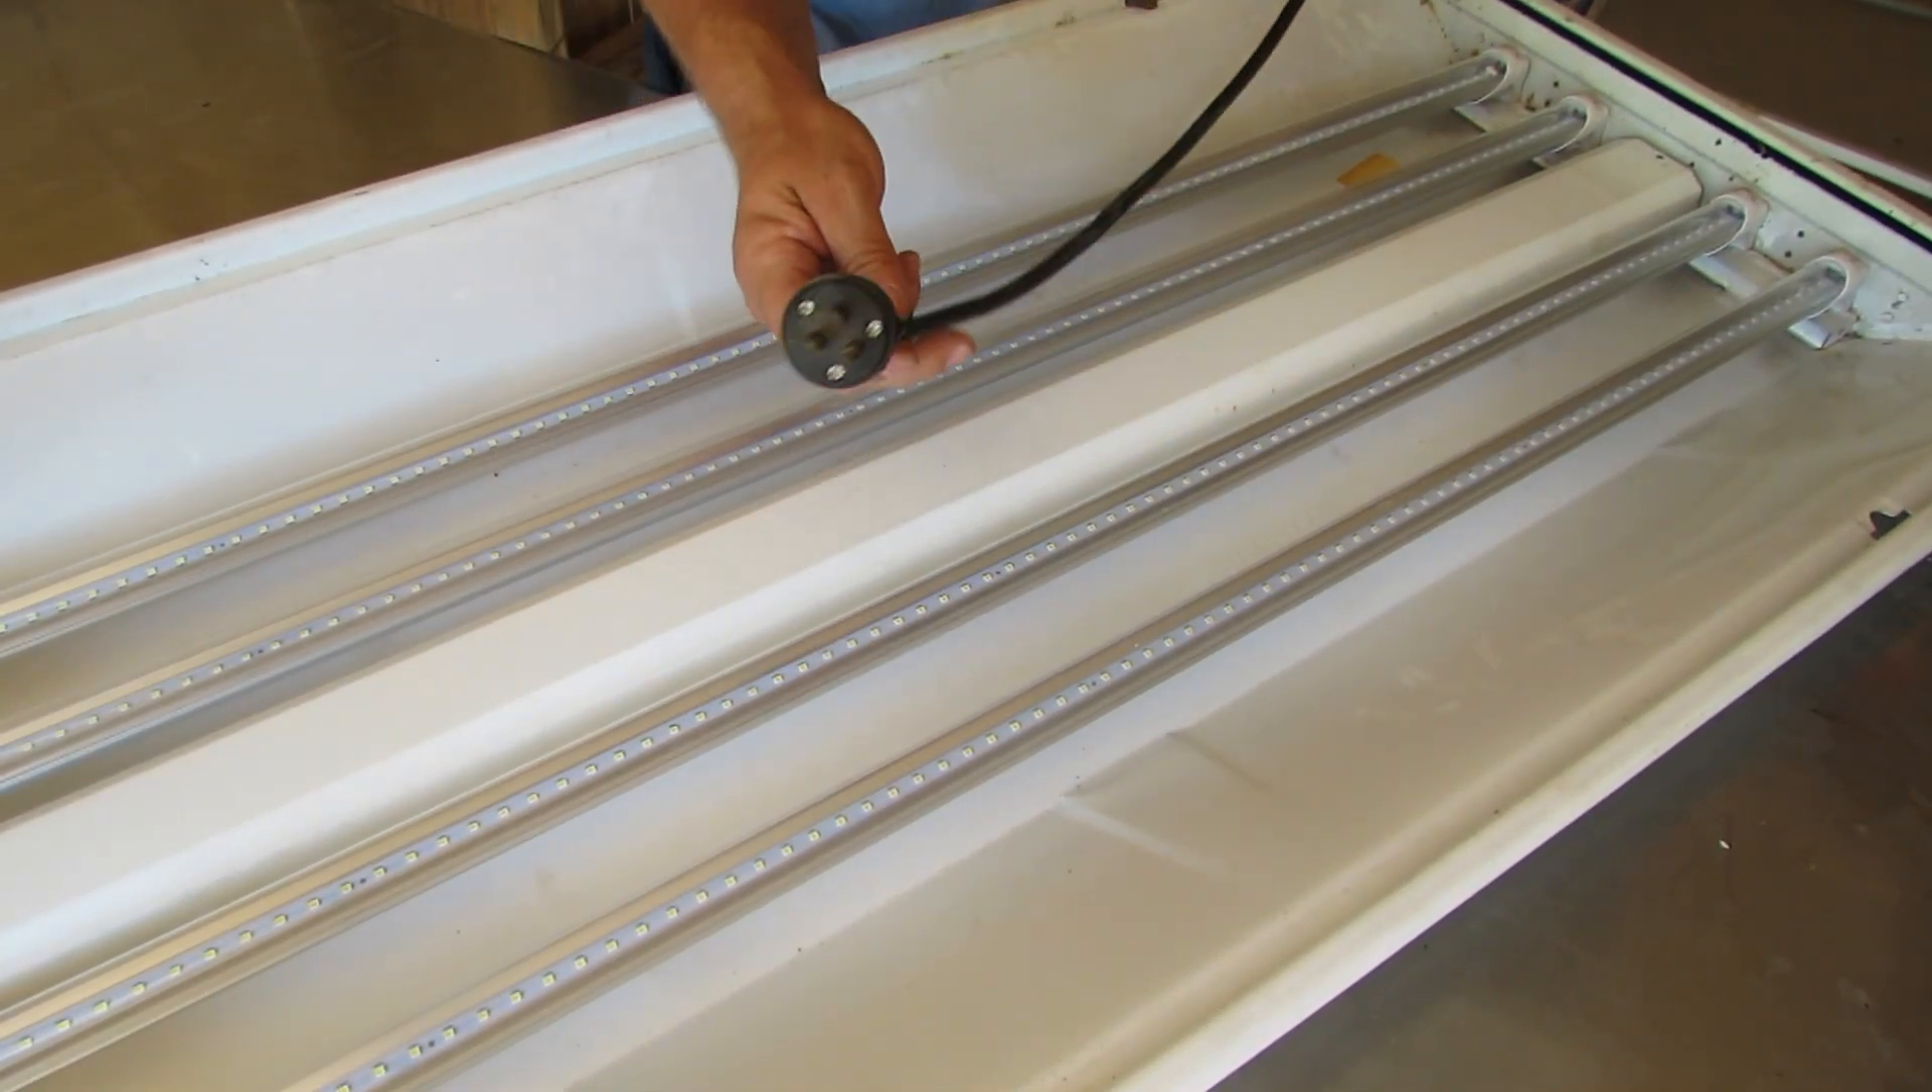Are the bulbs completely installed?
Yes.